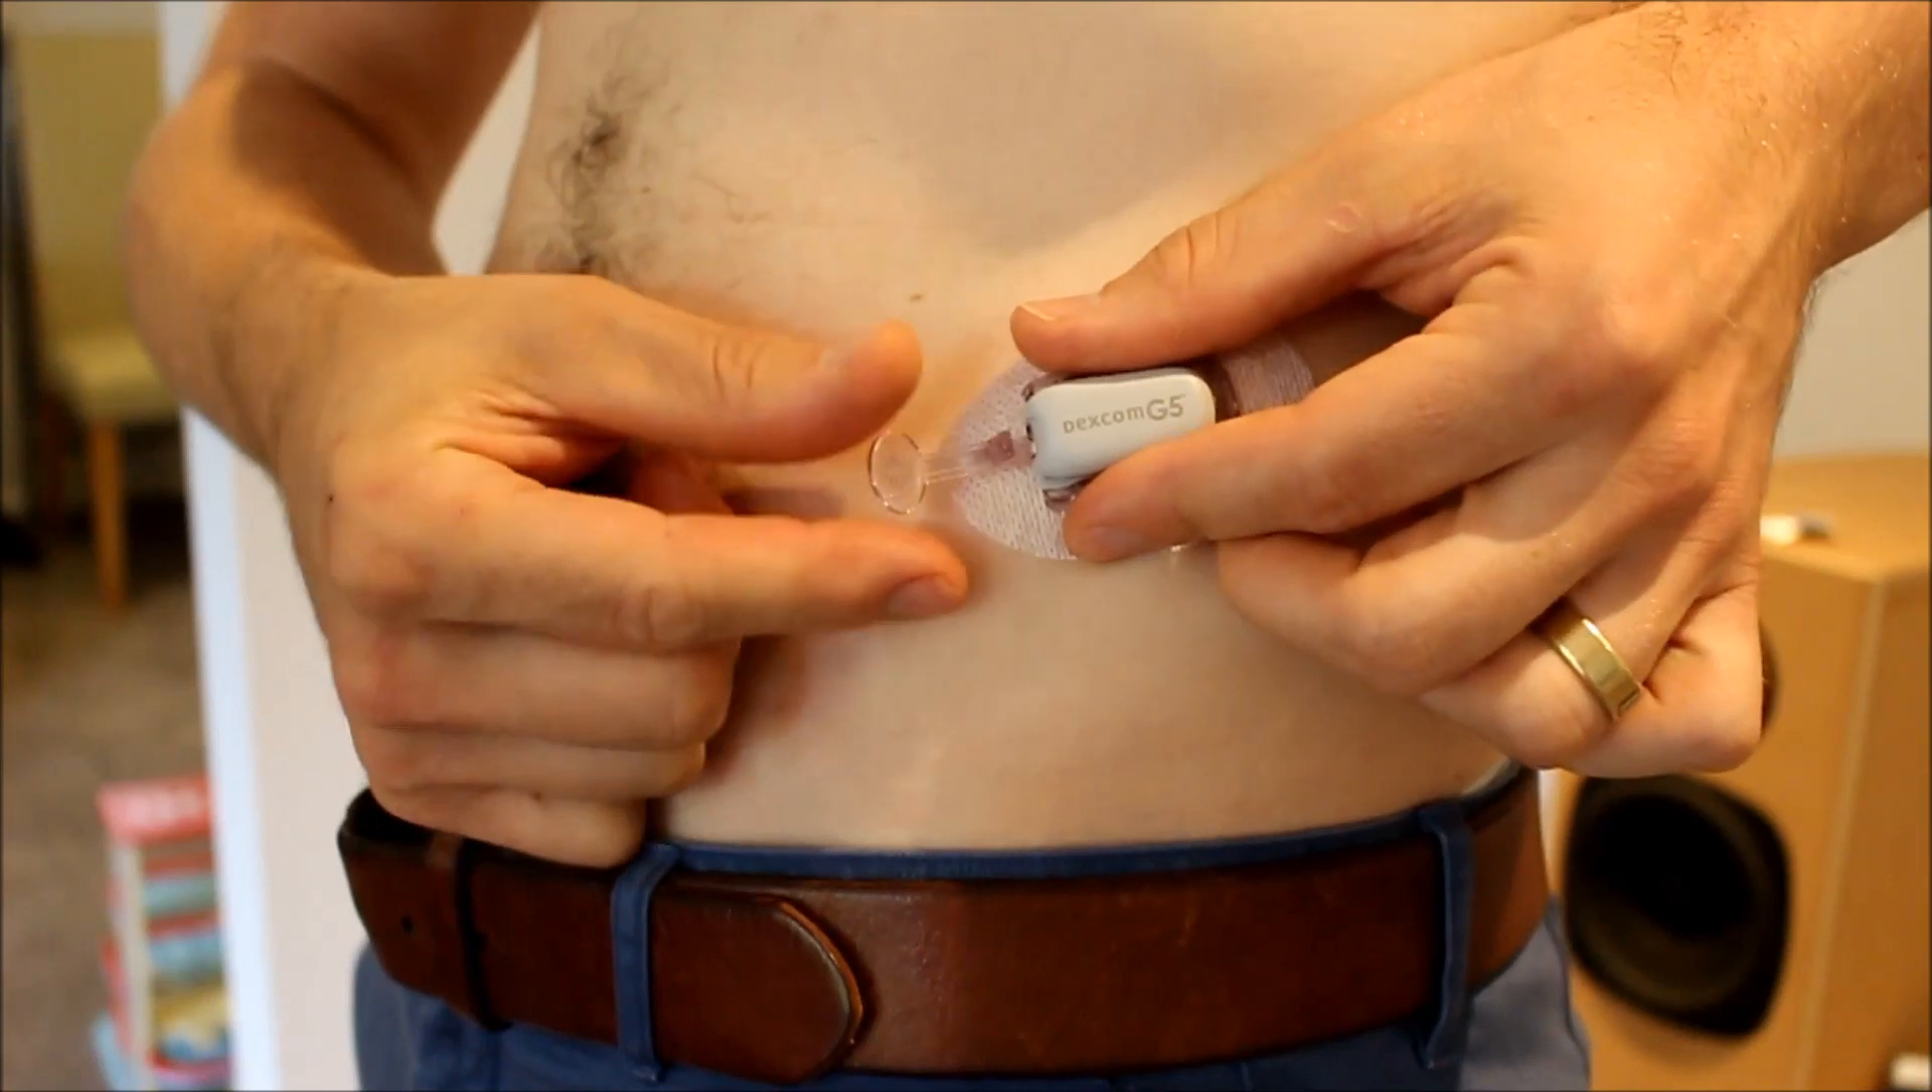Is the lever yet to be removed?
Yes.